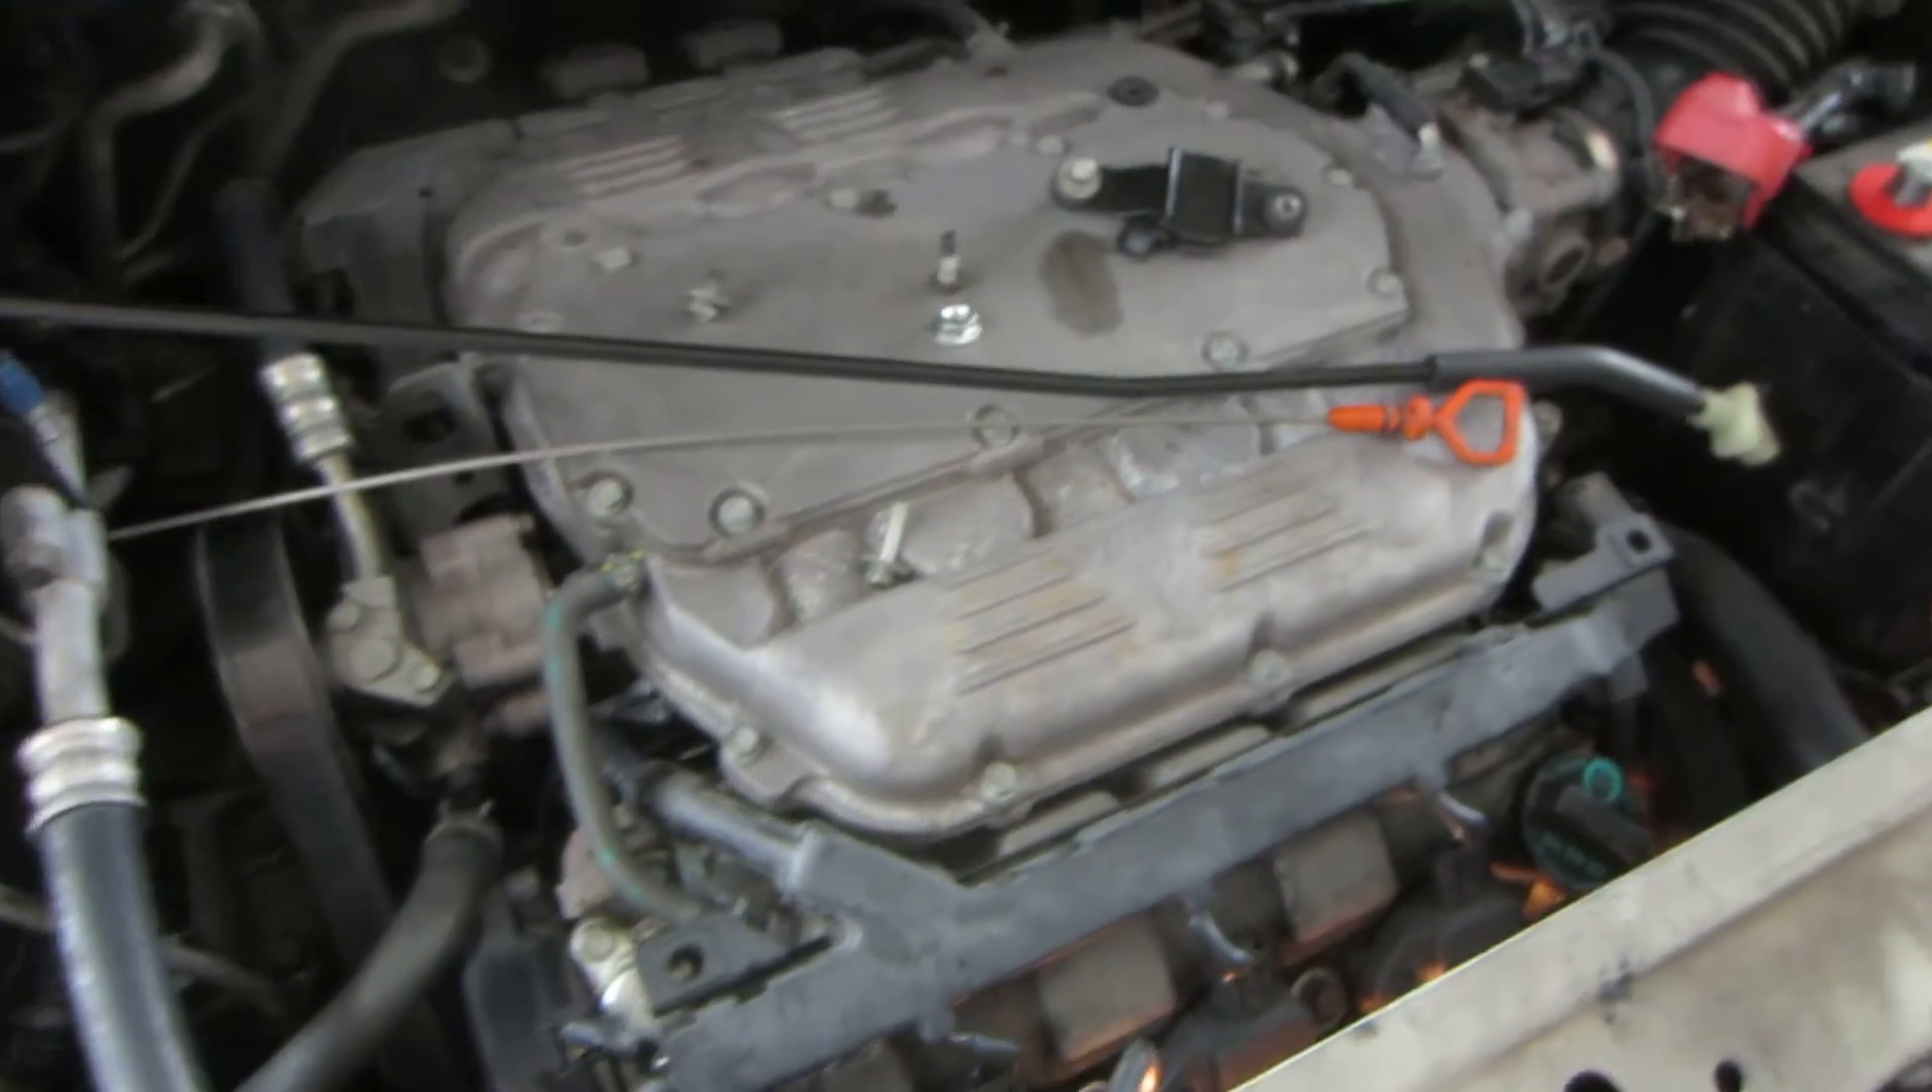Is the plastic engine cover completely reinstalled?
No.